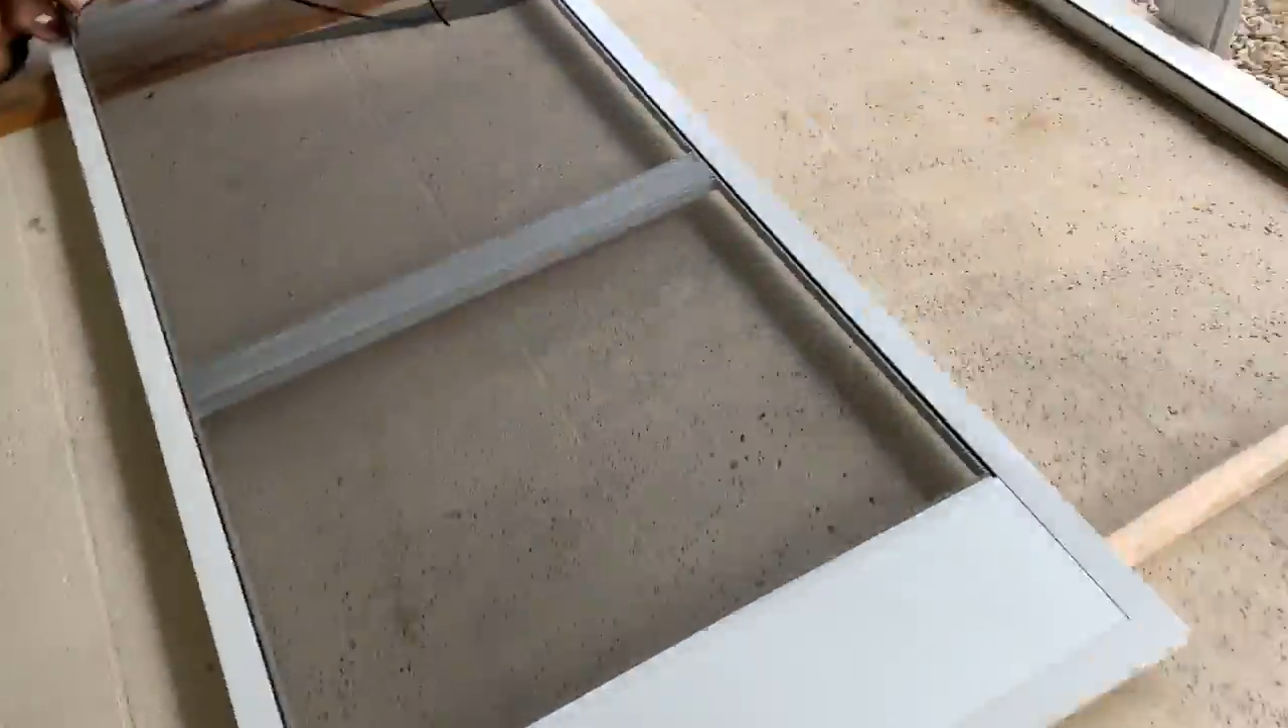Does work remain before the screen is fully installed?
Yes.